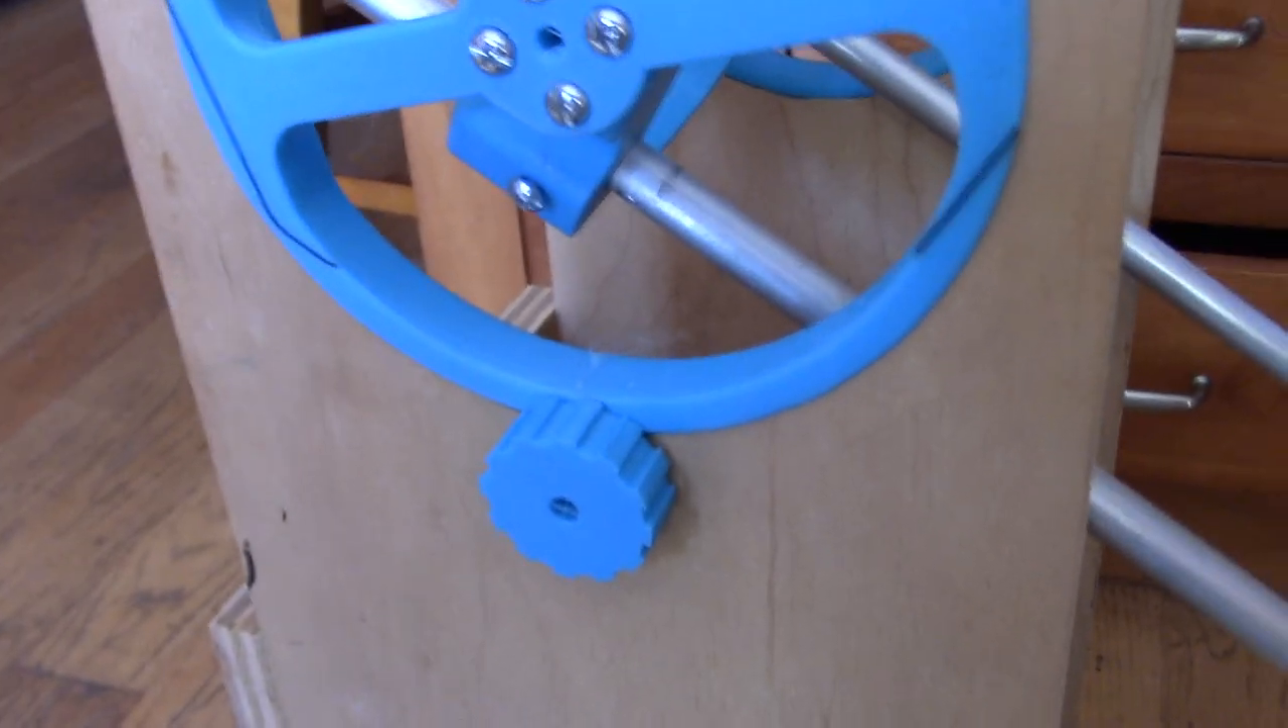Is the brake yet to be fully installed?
No.